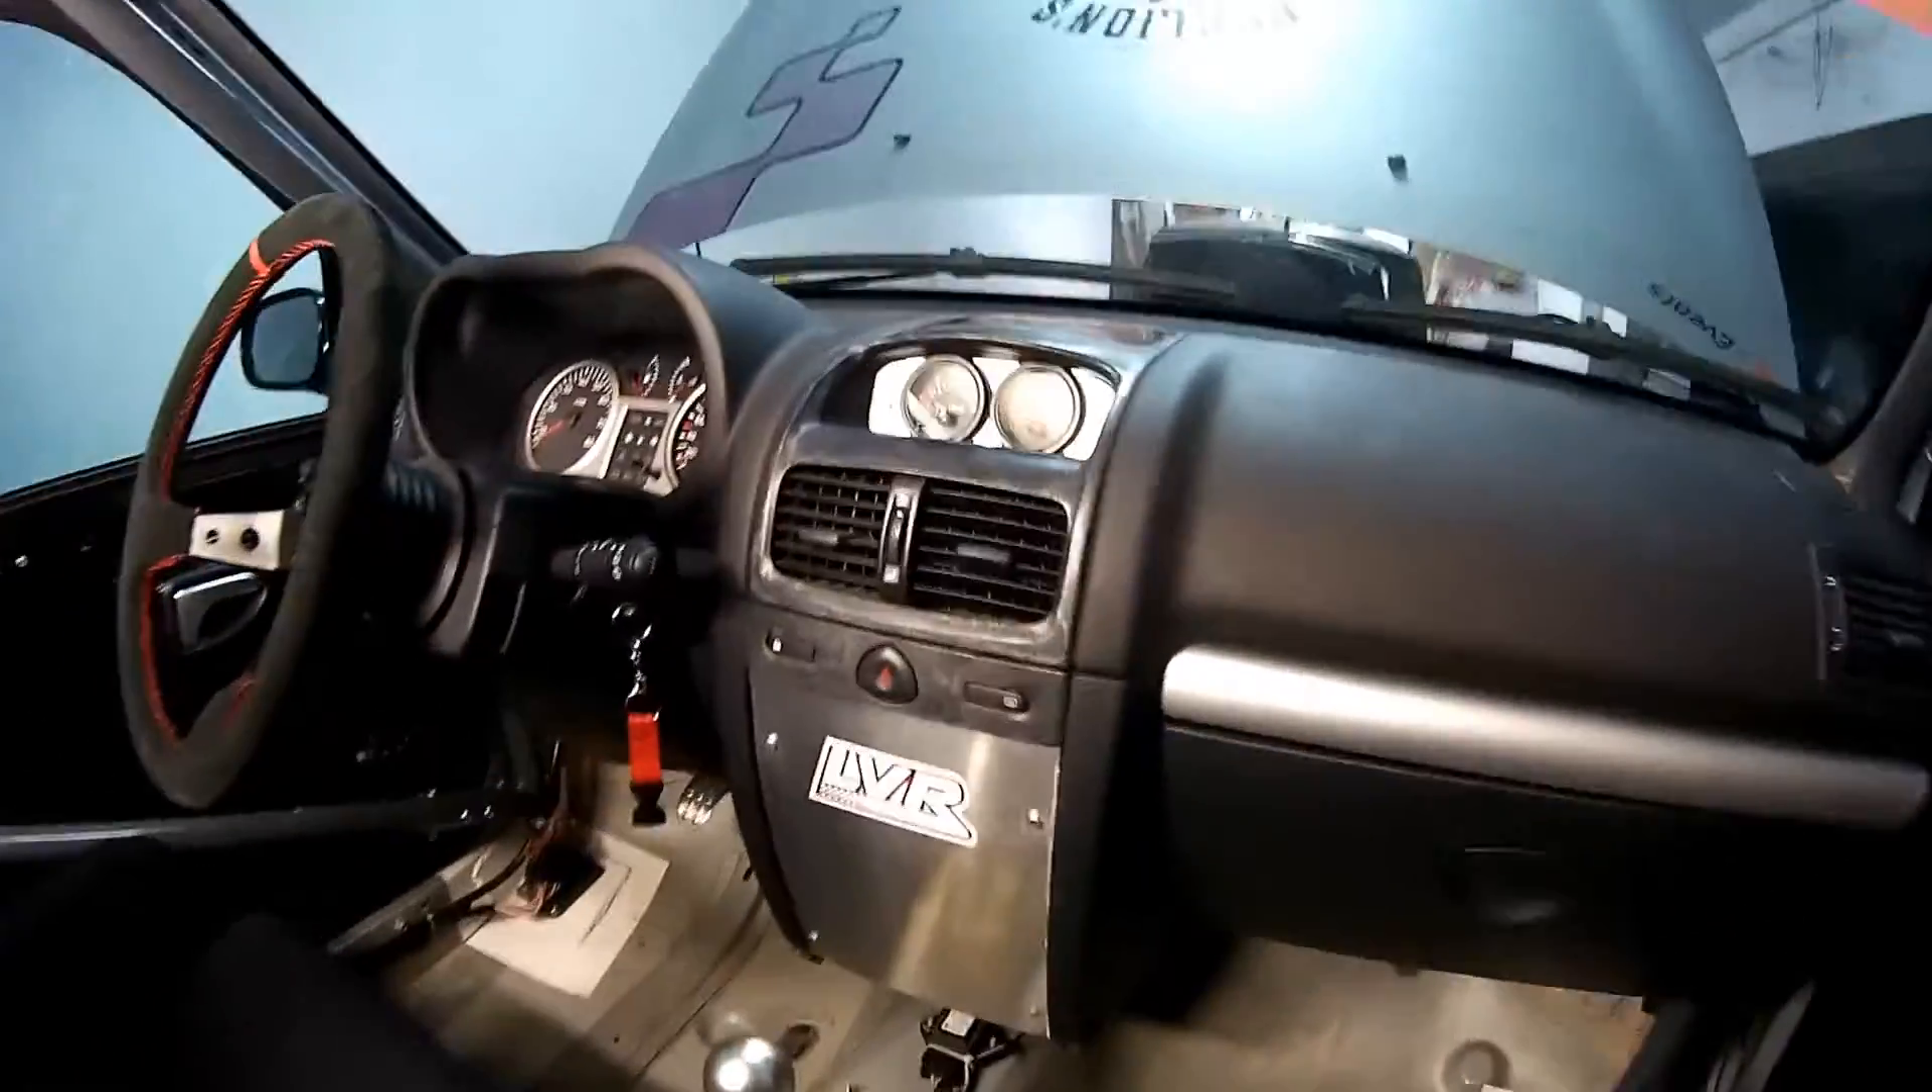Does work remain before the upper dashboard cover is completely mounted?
No.